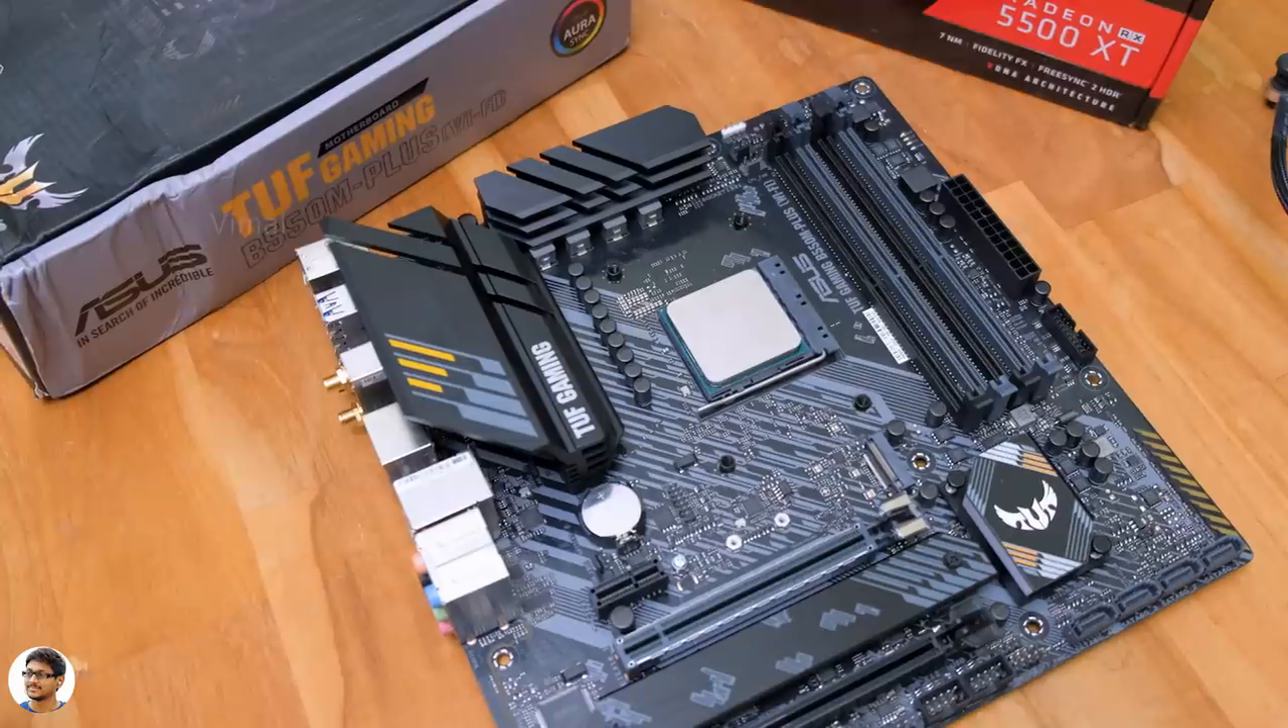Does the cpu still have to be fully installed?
No.